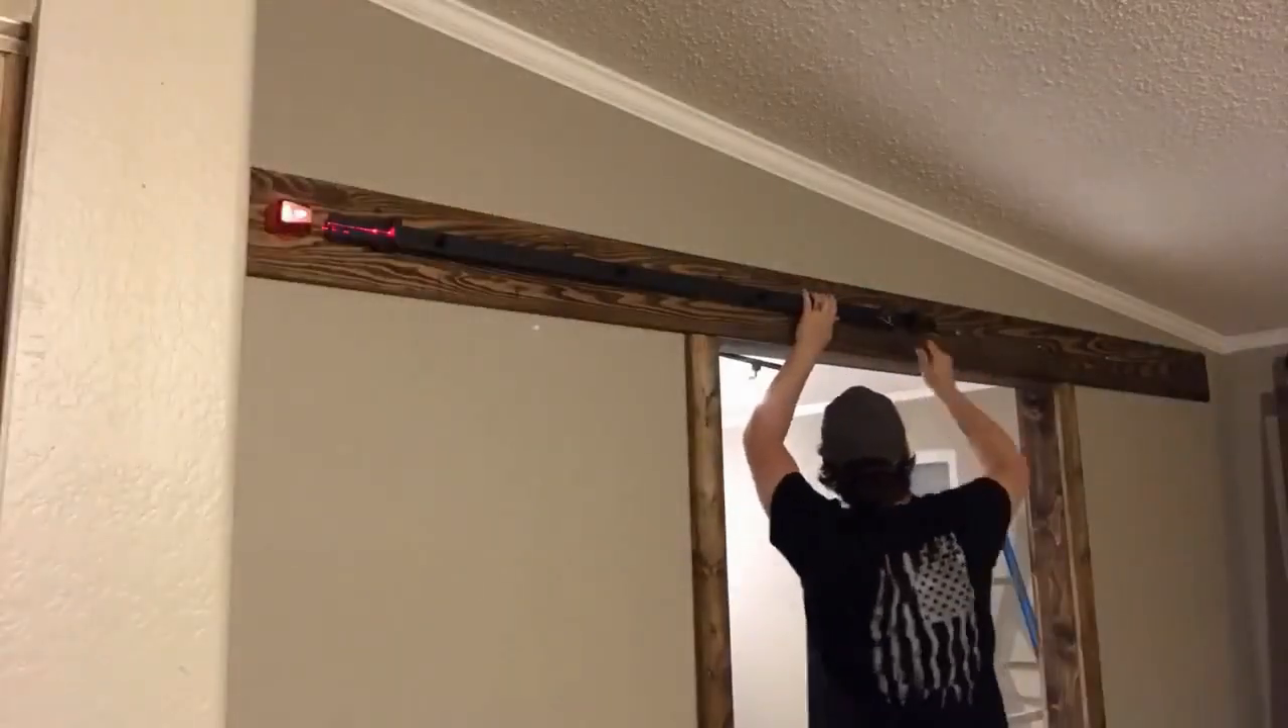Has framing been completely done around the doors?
Yes.